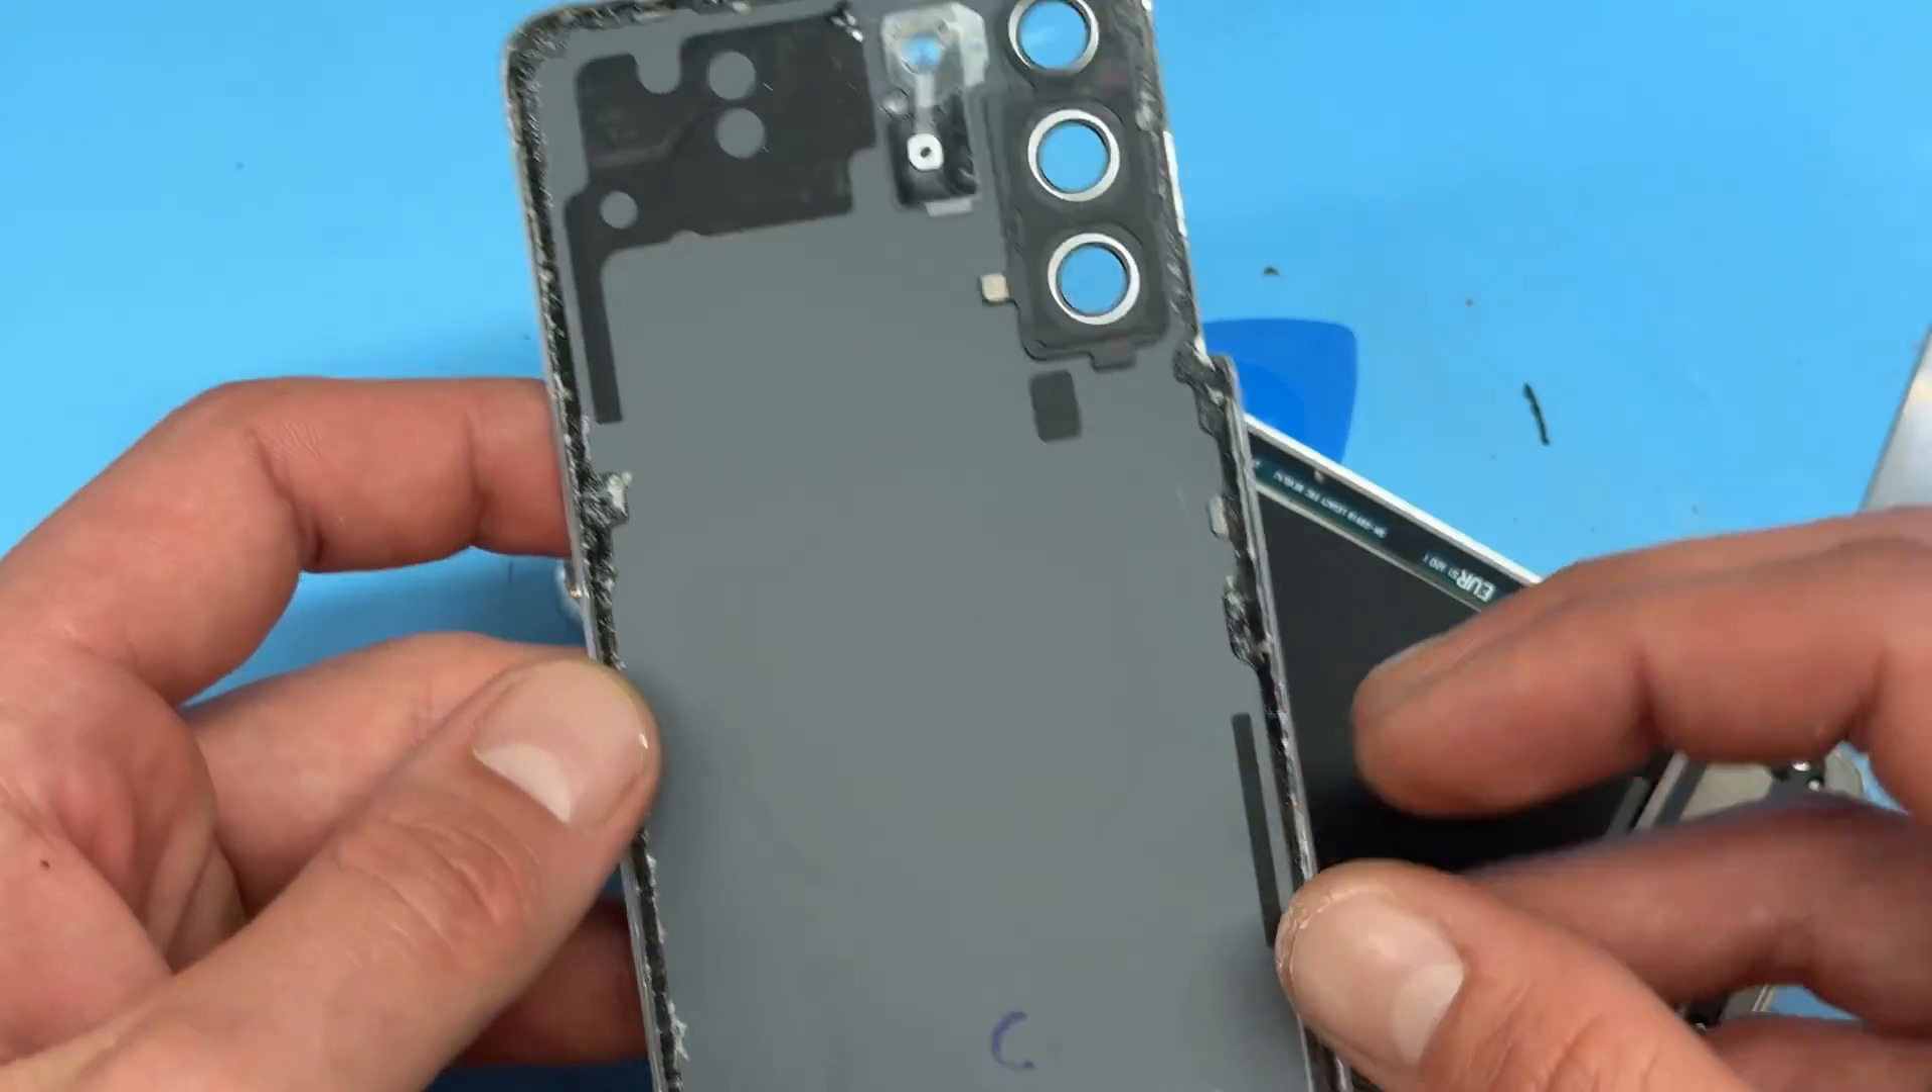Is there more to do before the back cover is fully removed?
No.